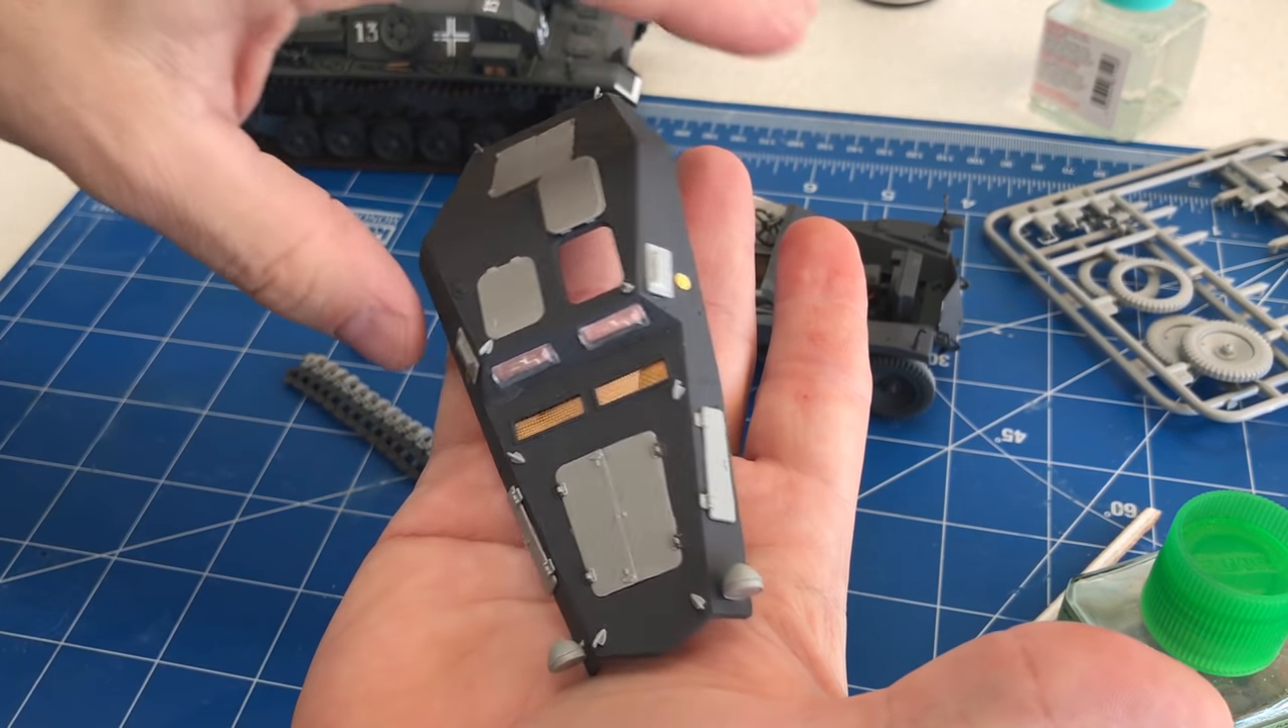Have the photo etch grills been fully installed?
Yes.